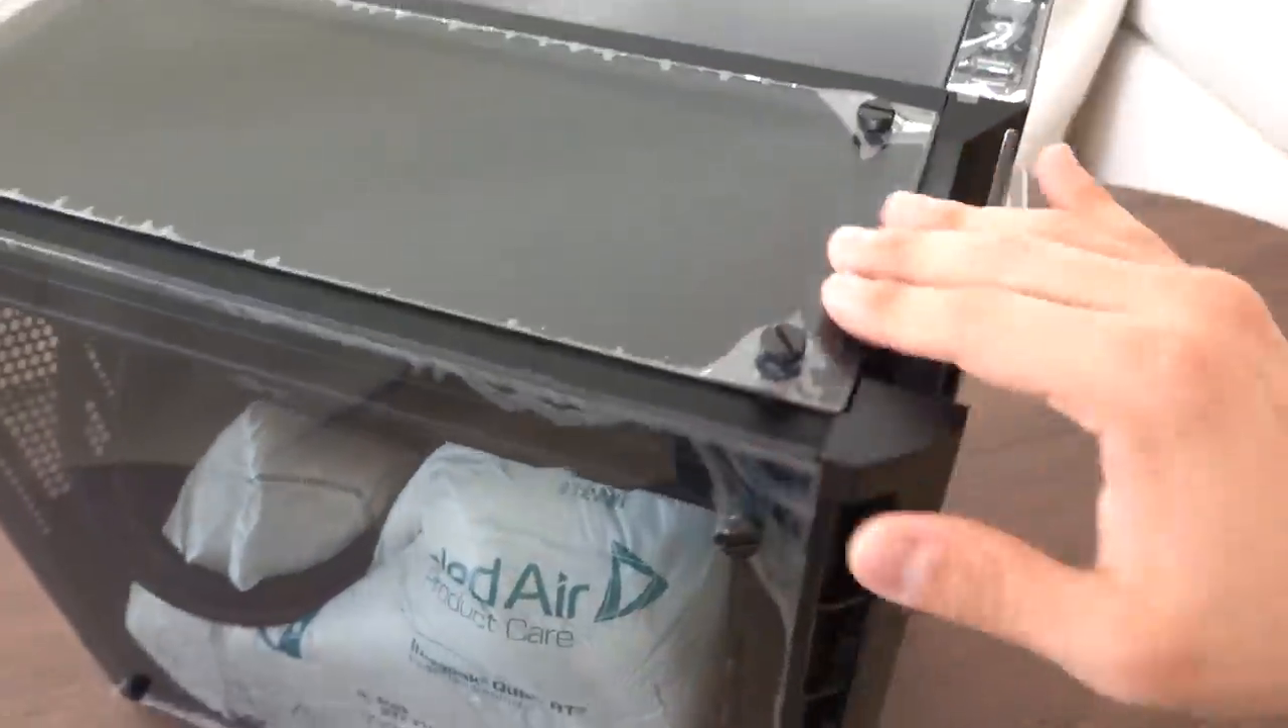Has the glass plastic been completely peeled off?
No.